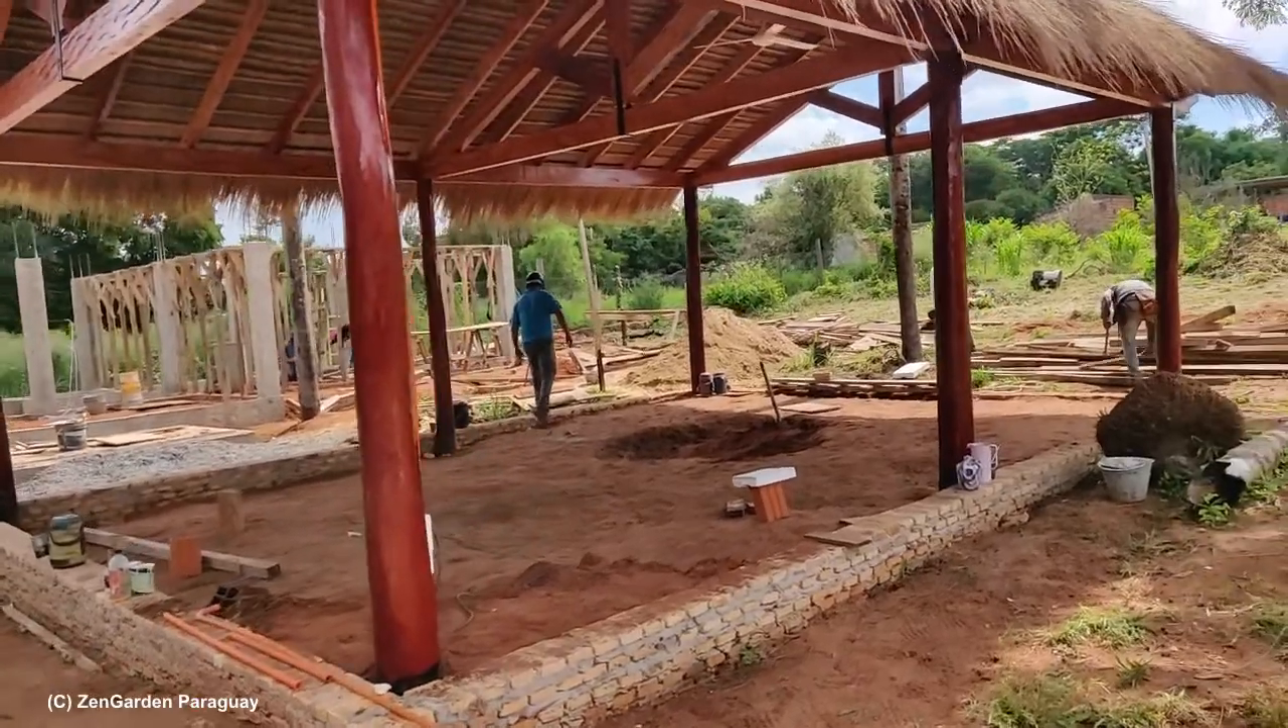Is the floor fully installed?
No.